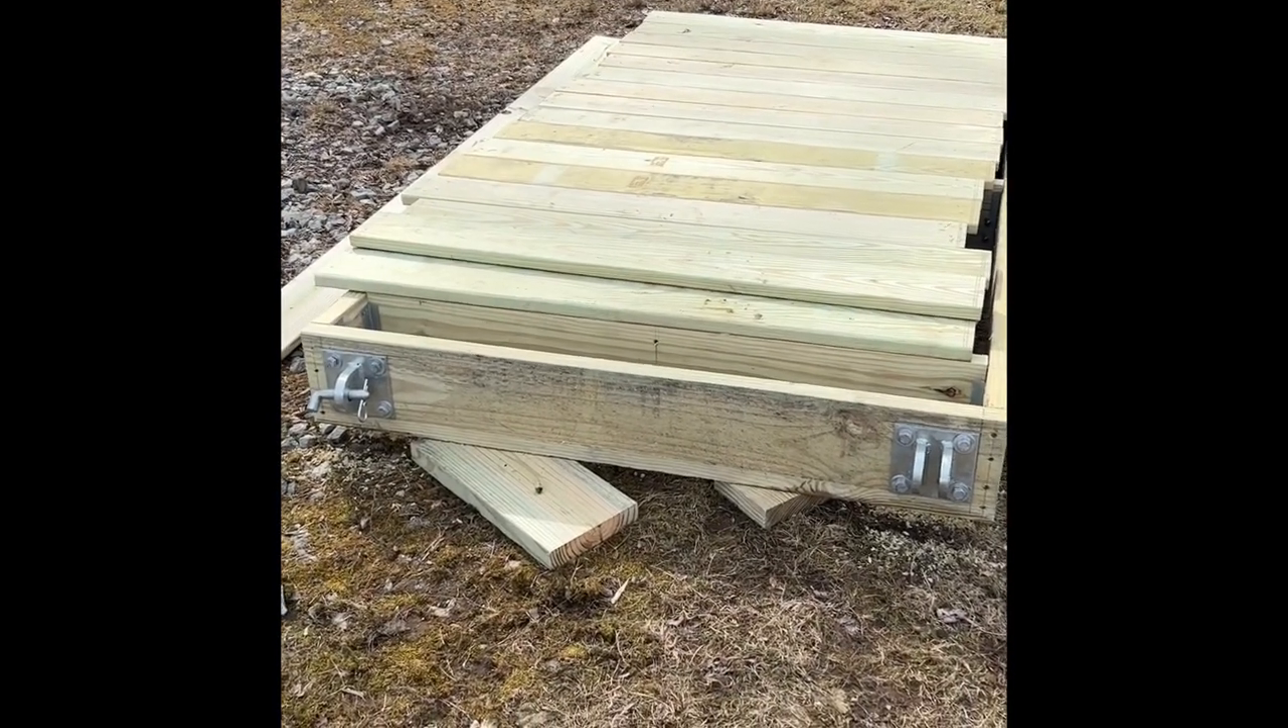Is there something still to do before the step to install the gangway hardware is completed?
No.